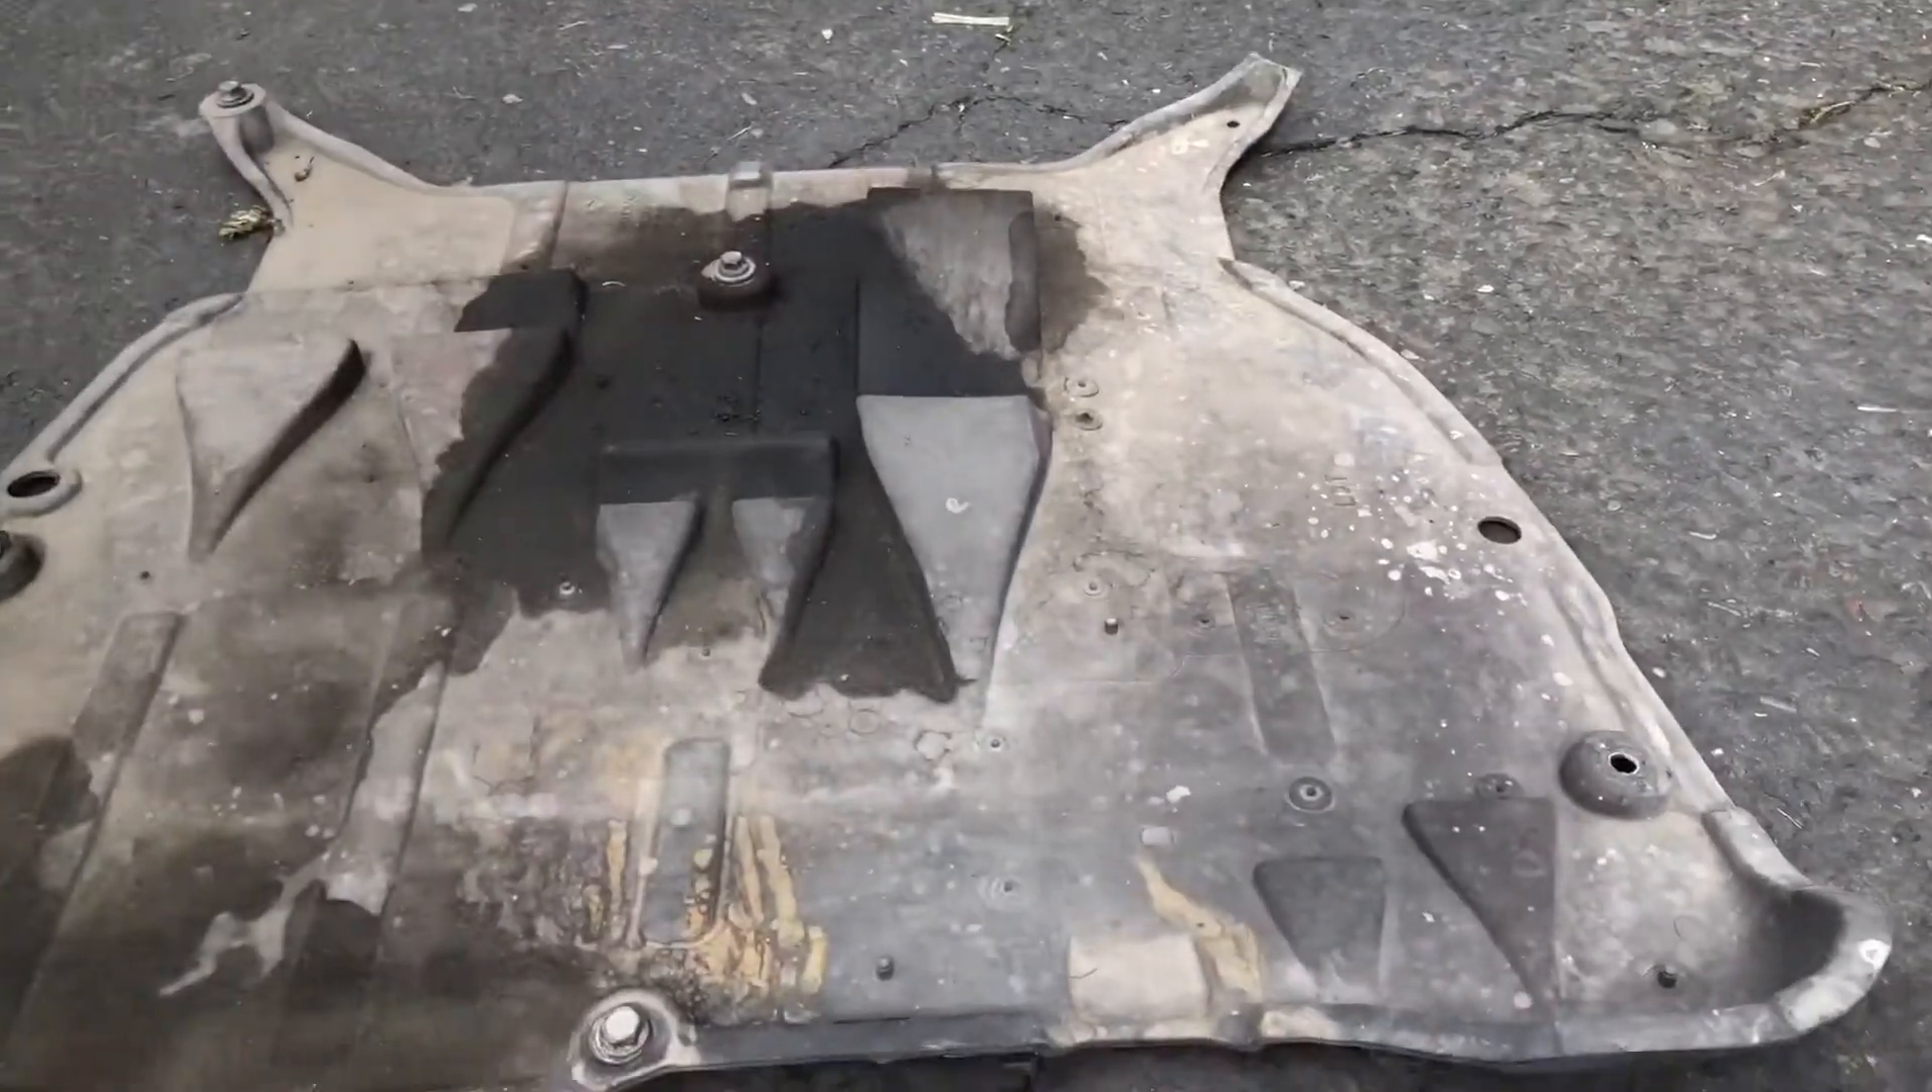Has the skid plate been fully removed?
Yes.